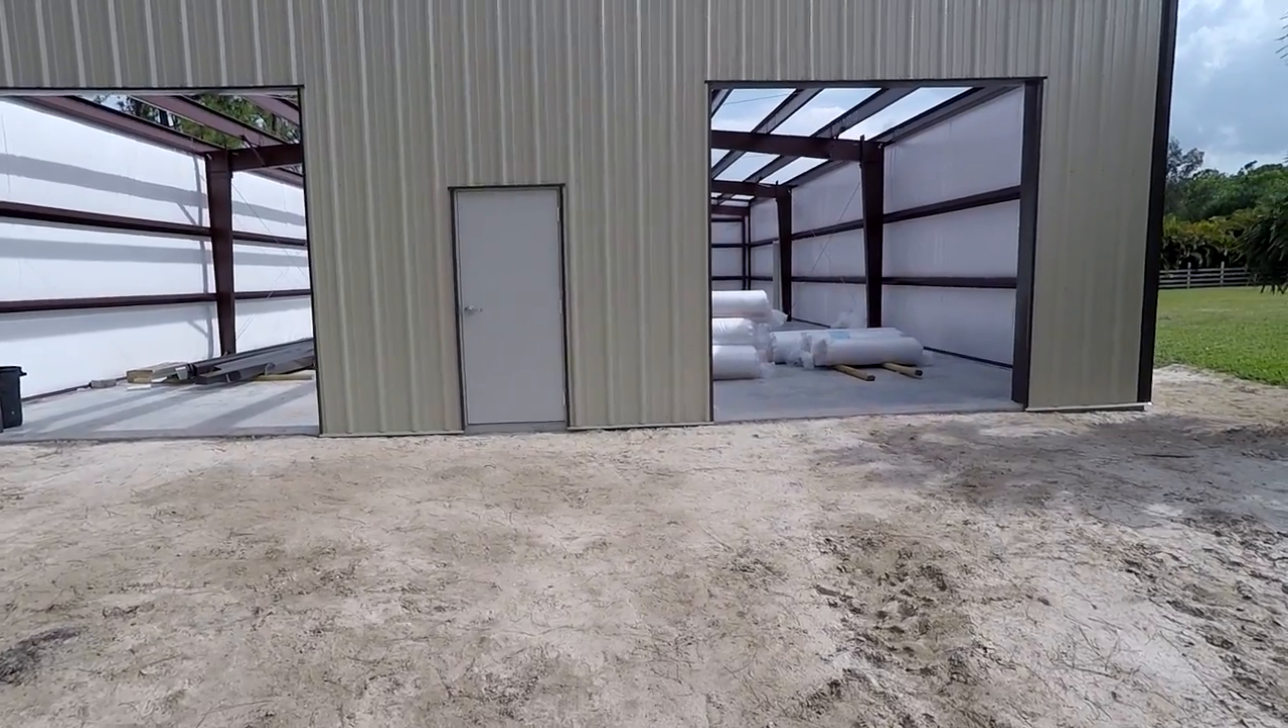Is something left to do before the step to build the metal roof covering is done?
Yes.